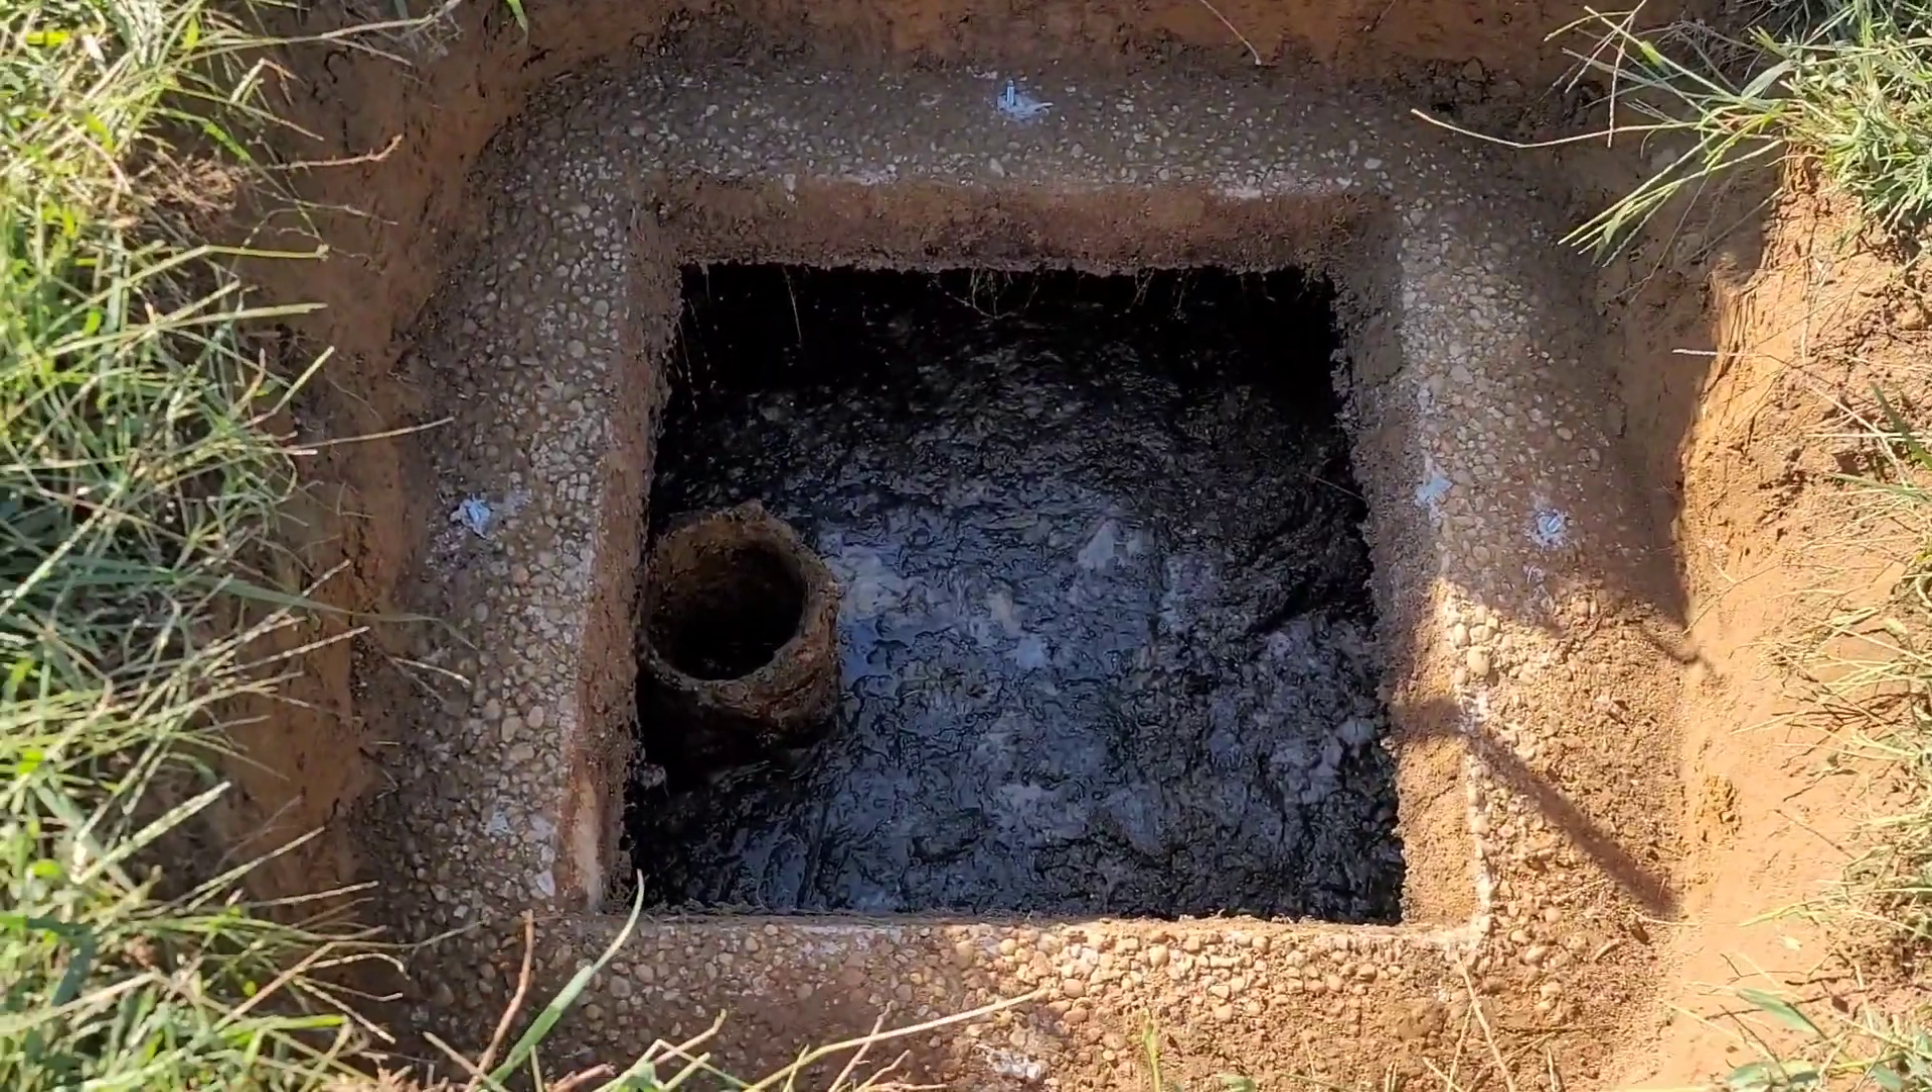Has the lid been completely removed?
Yes.